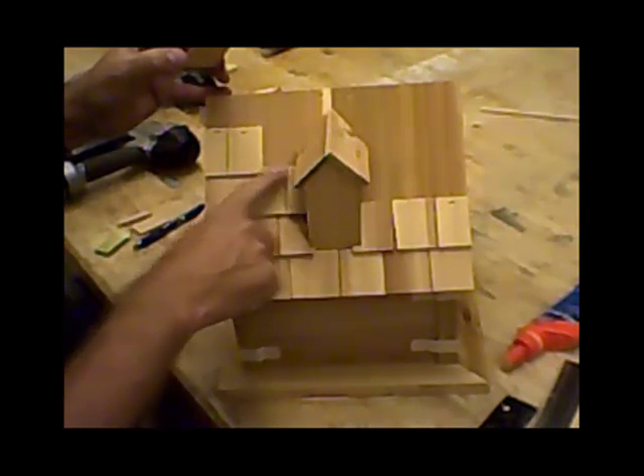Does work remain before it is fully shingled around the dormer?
Yes.